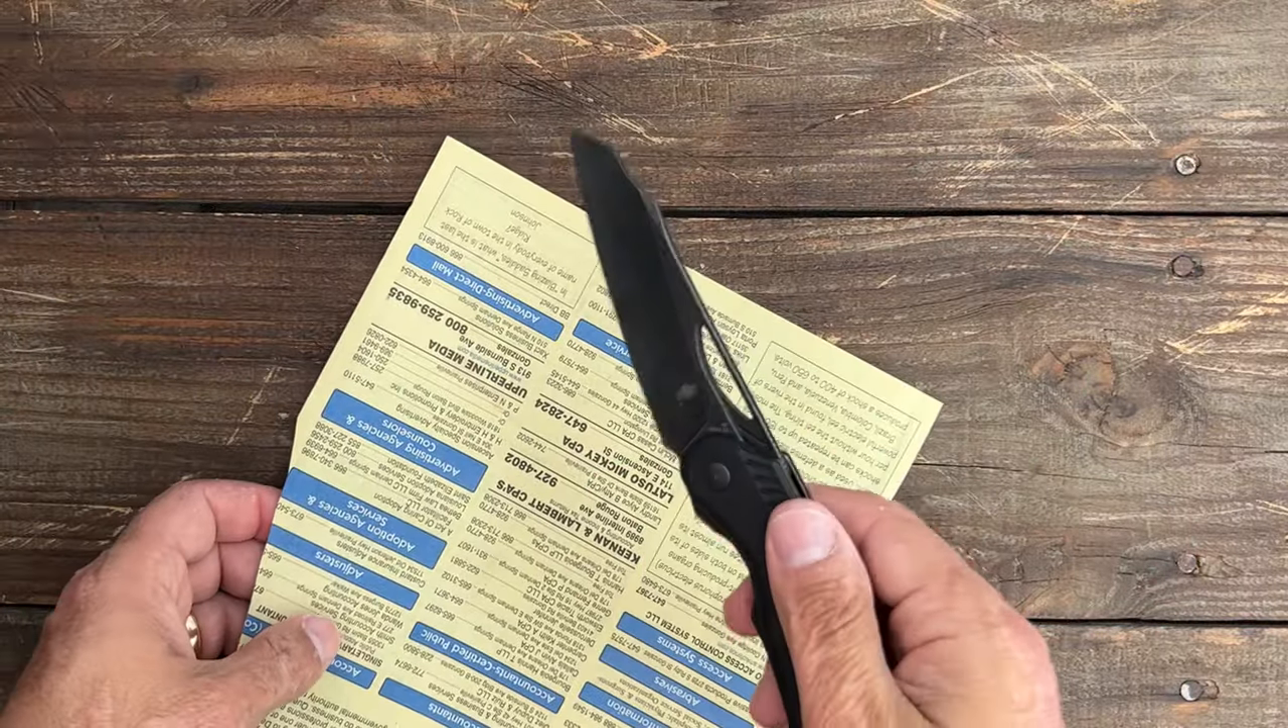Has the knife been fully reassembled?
Yes.